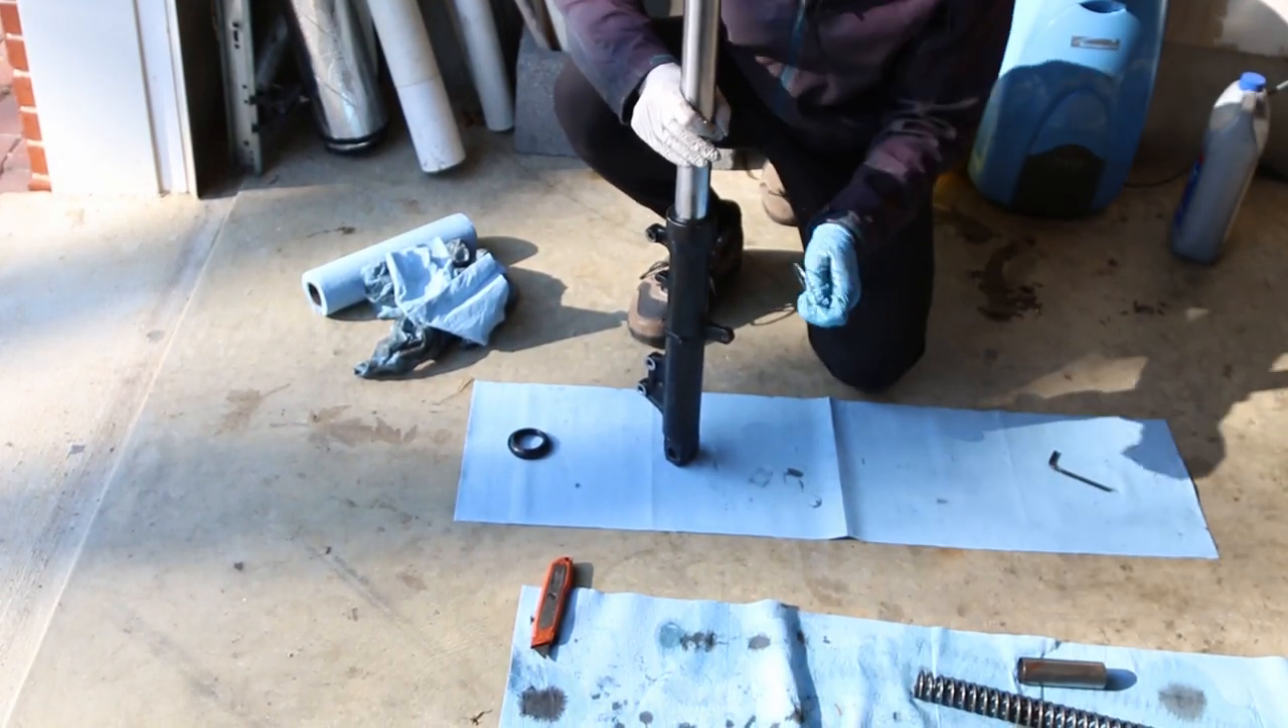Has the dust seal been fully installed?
No.